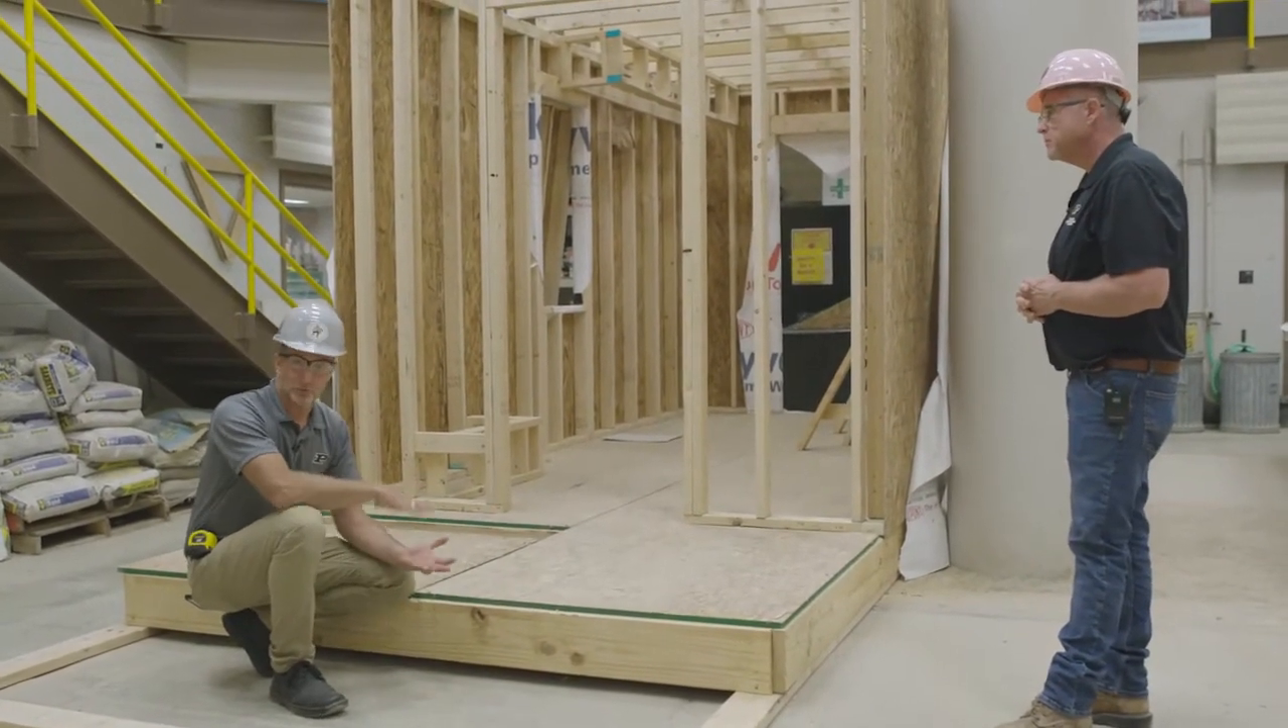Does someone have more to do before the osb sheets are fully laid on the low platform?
No.